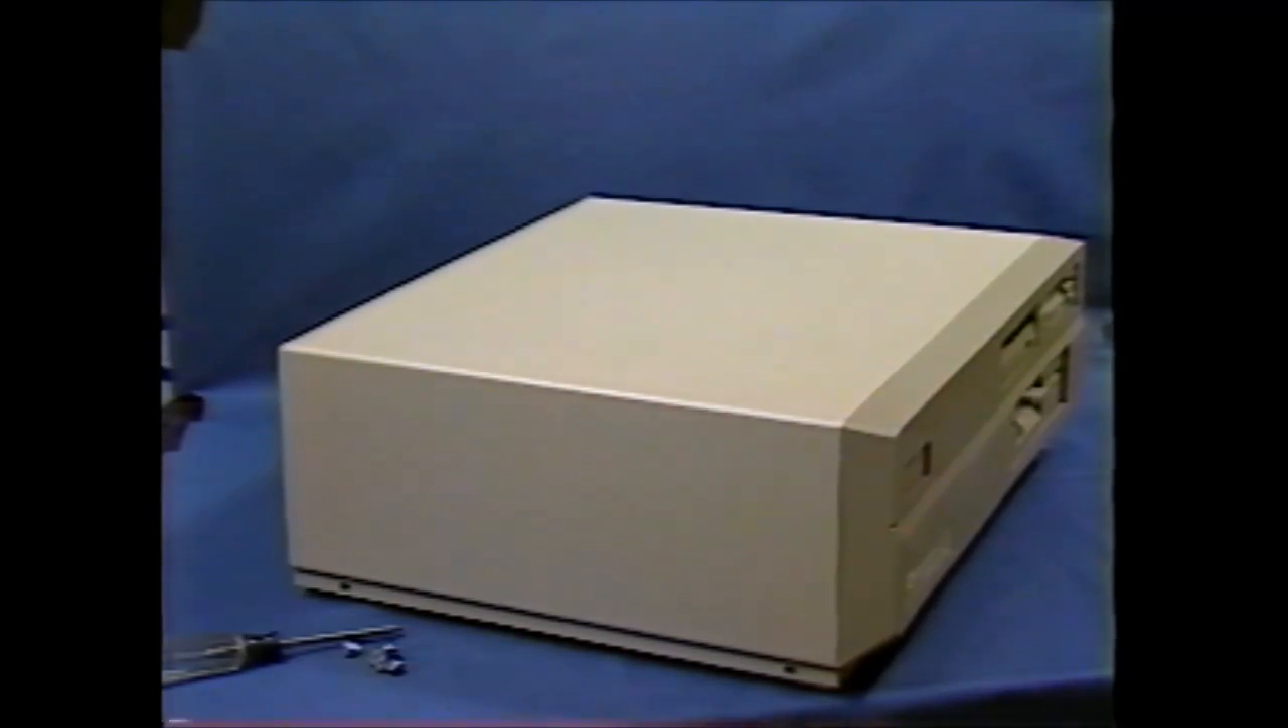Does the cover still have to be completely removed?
Yes.